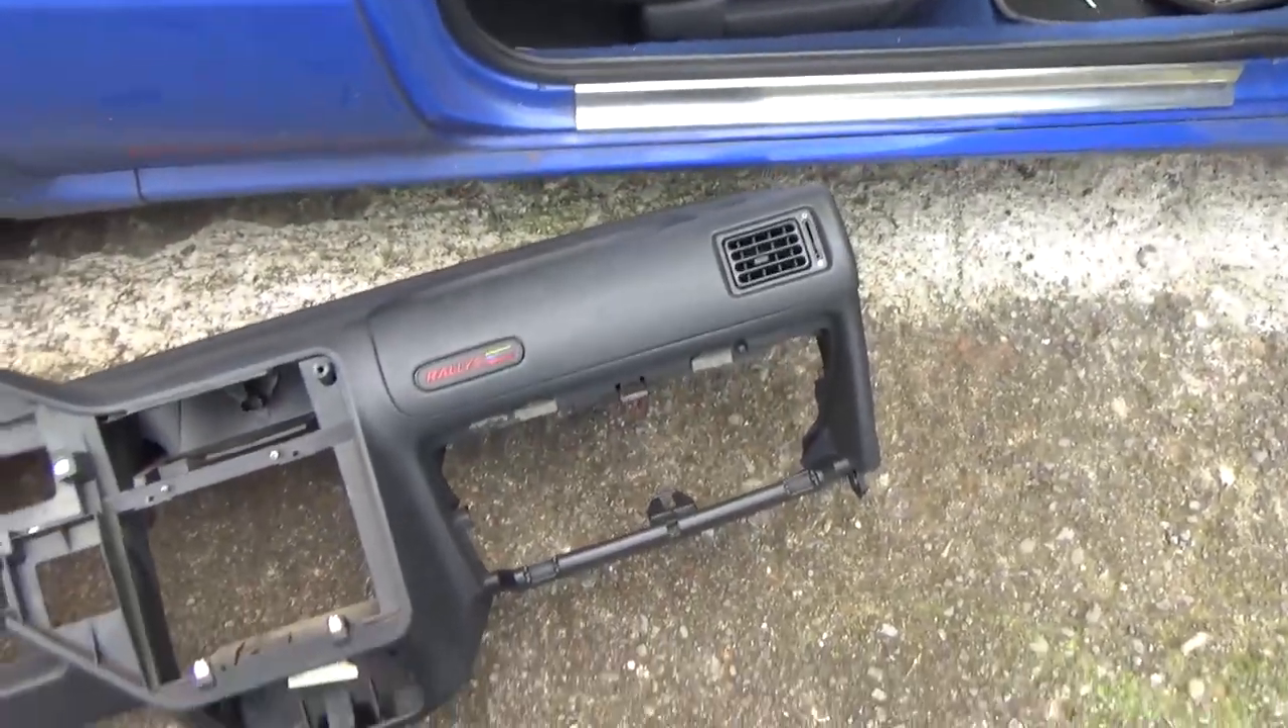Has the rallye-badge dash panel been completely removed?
Yes.